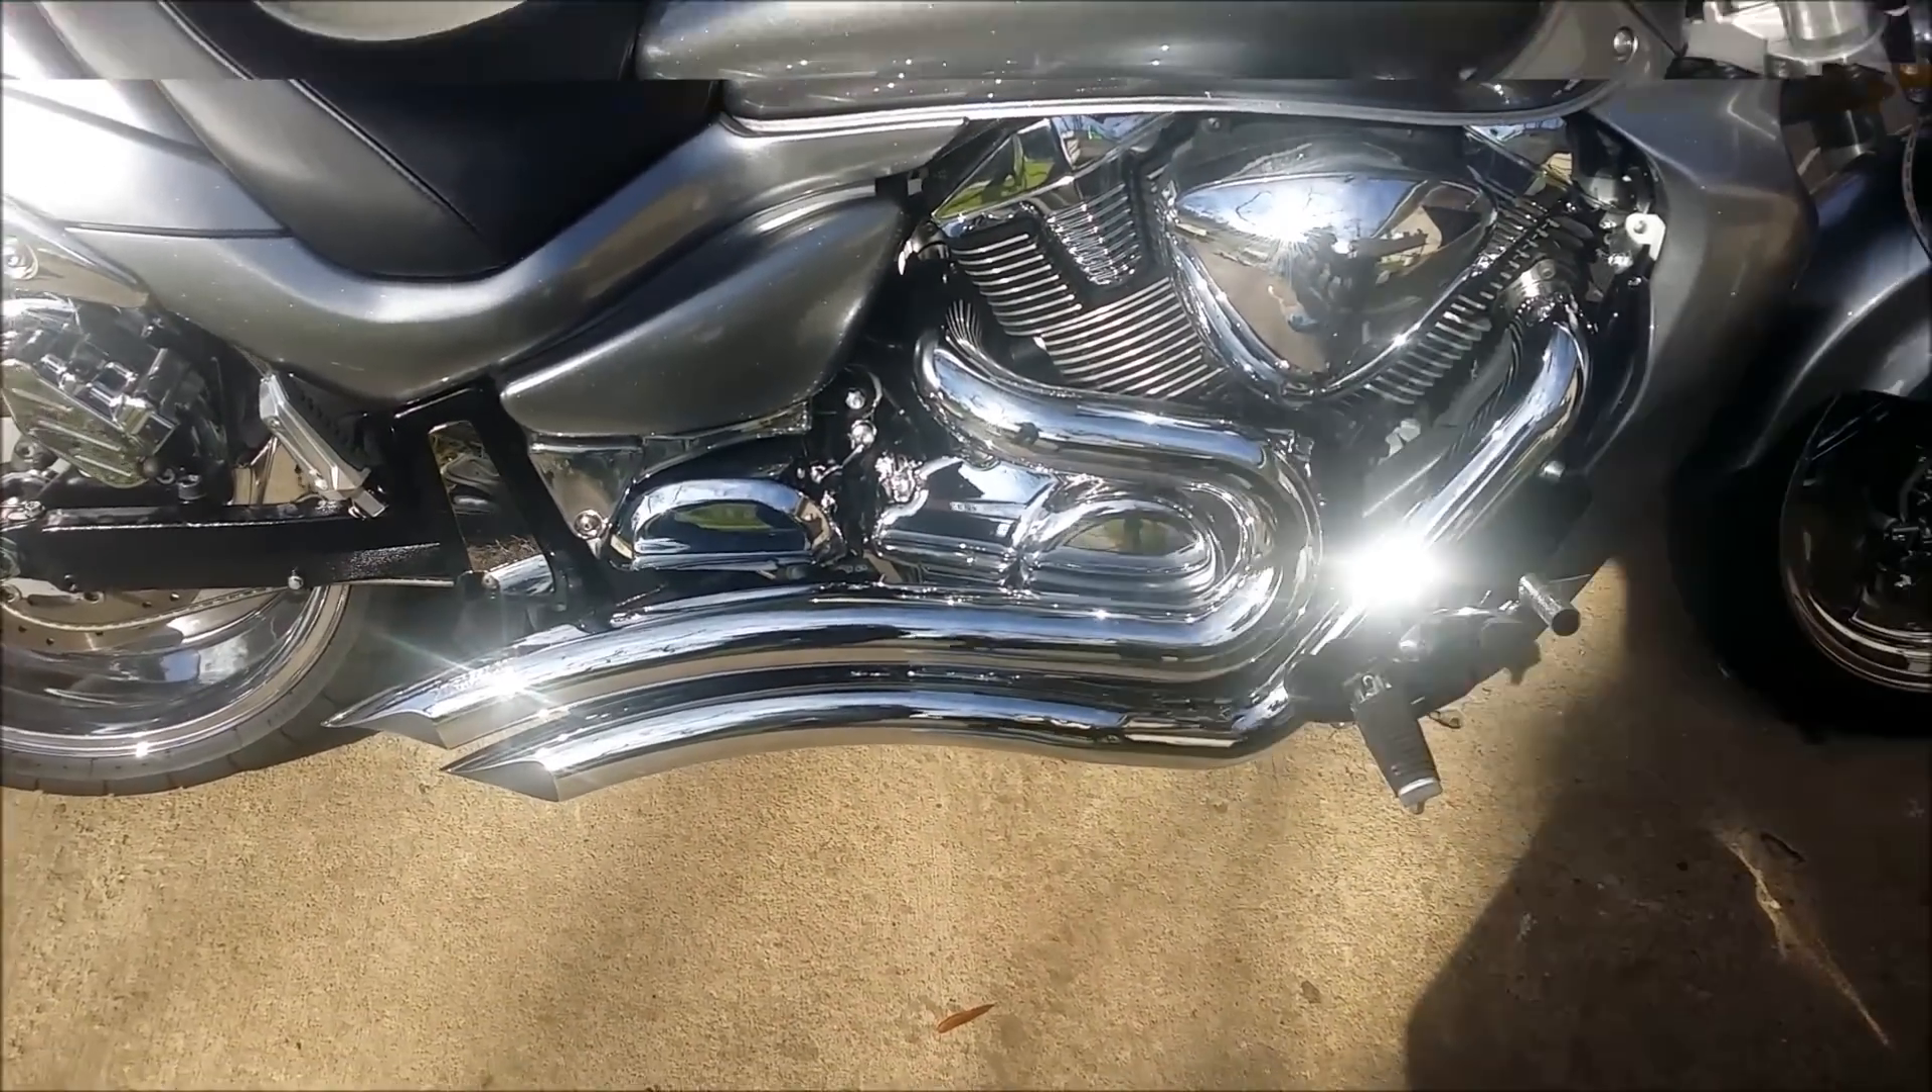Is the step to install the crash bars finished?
No.